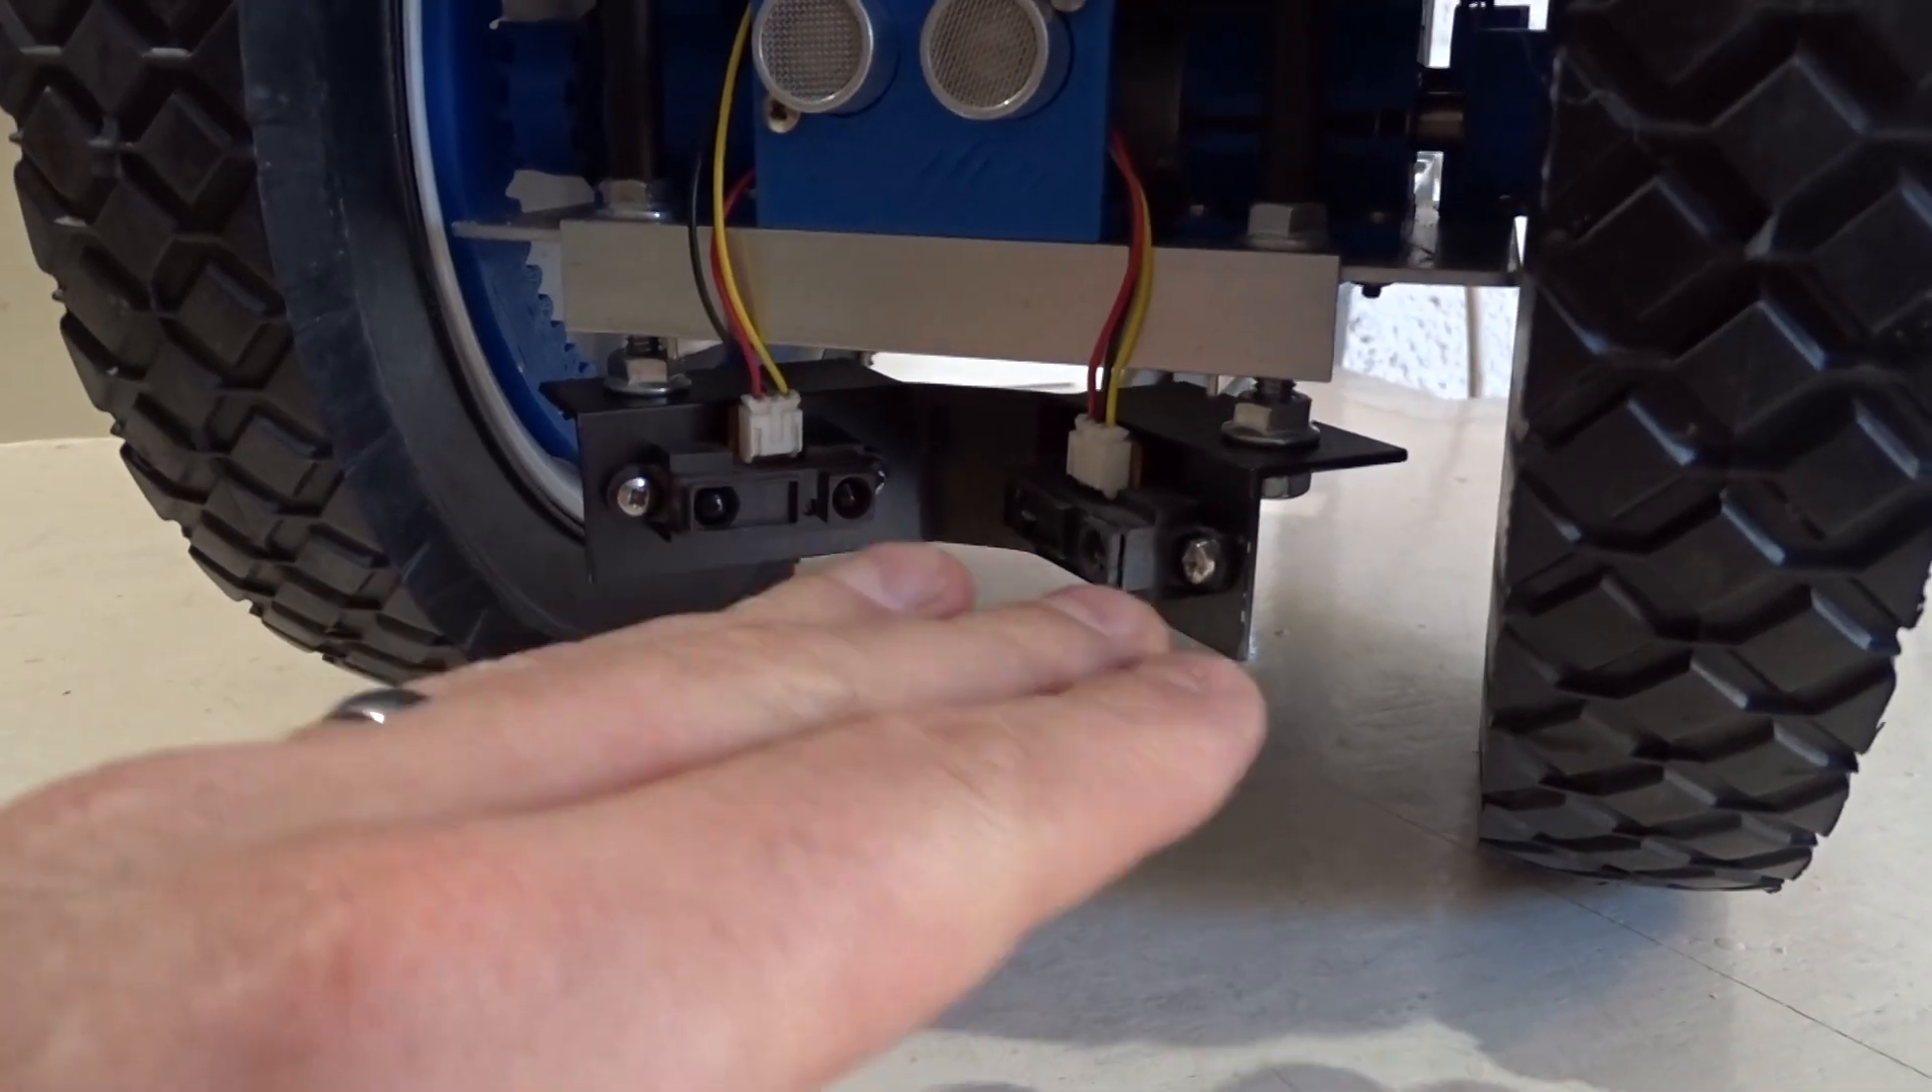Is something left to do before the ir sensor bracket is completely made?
No.